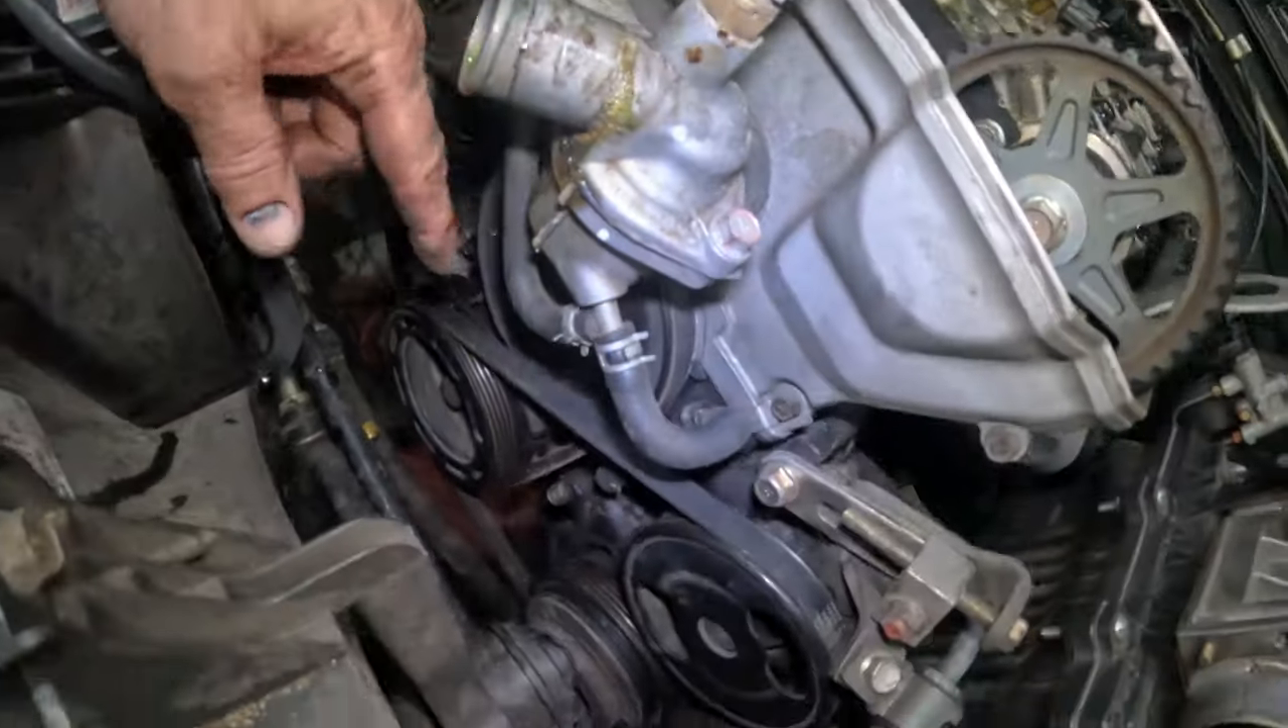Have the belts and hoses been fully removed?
No.